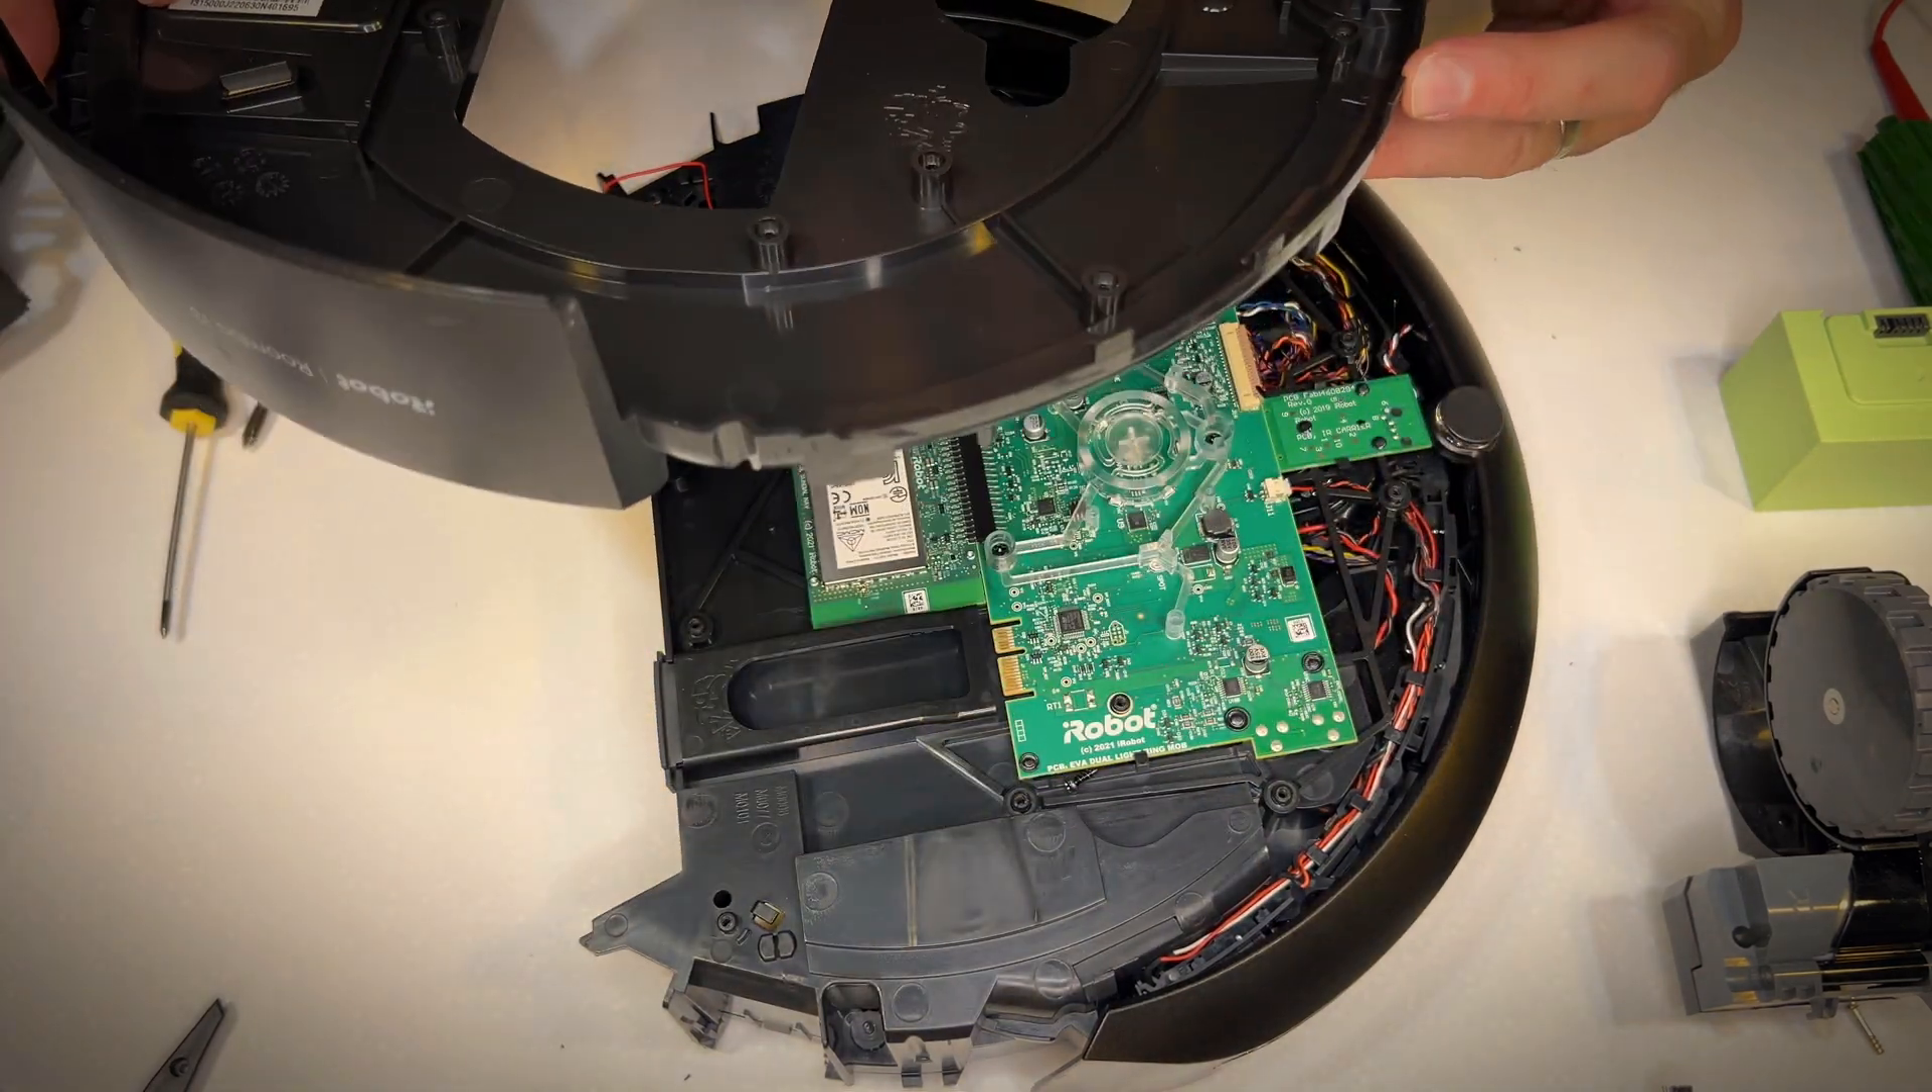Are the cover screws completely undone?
Yes.